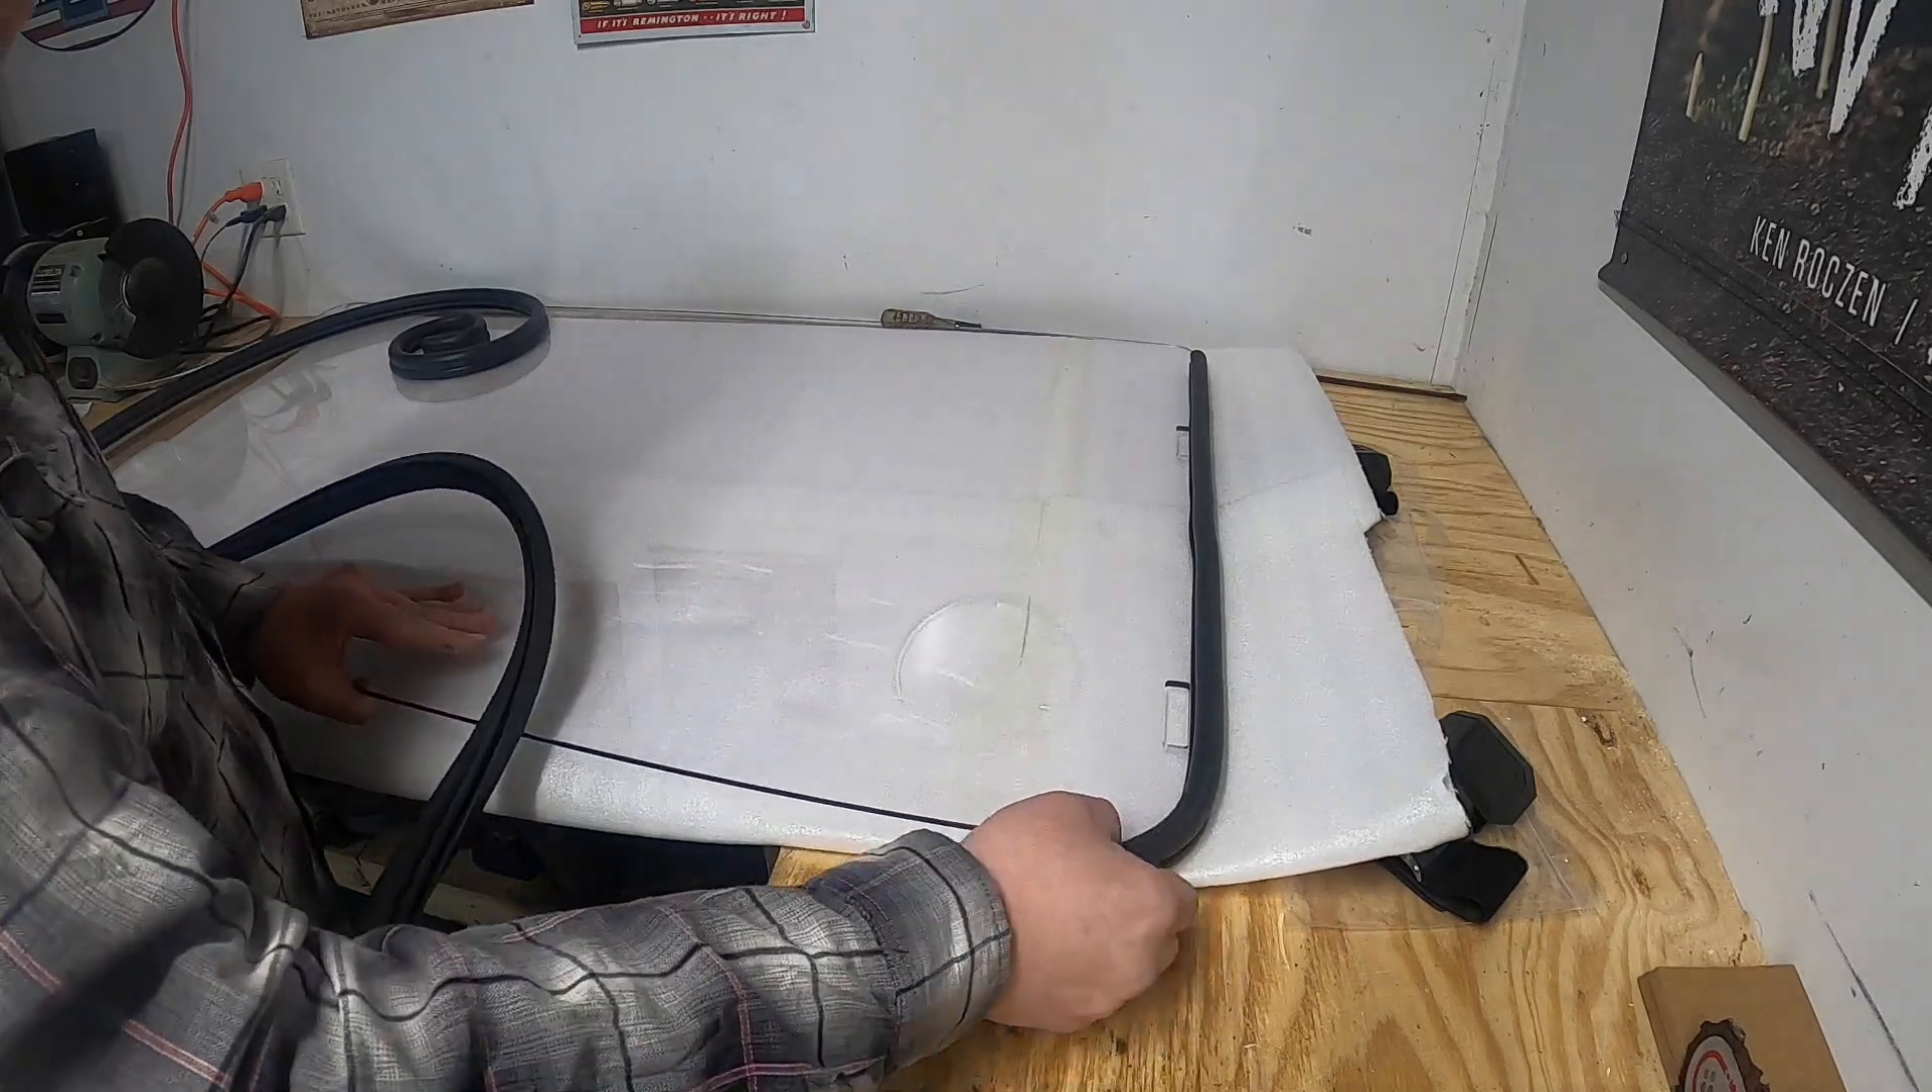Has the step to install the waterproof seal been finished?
No.